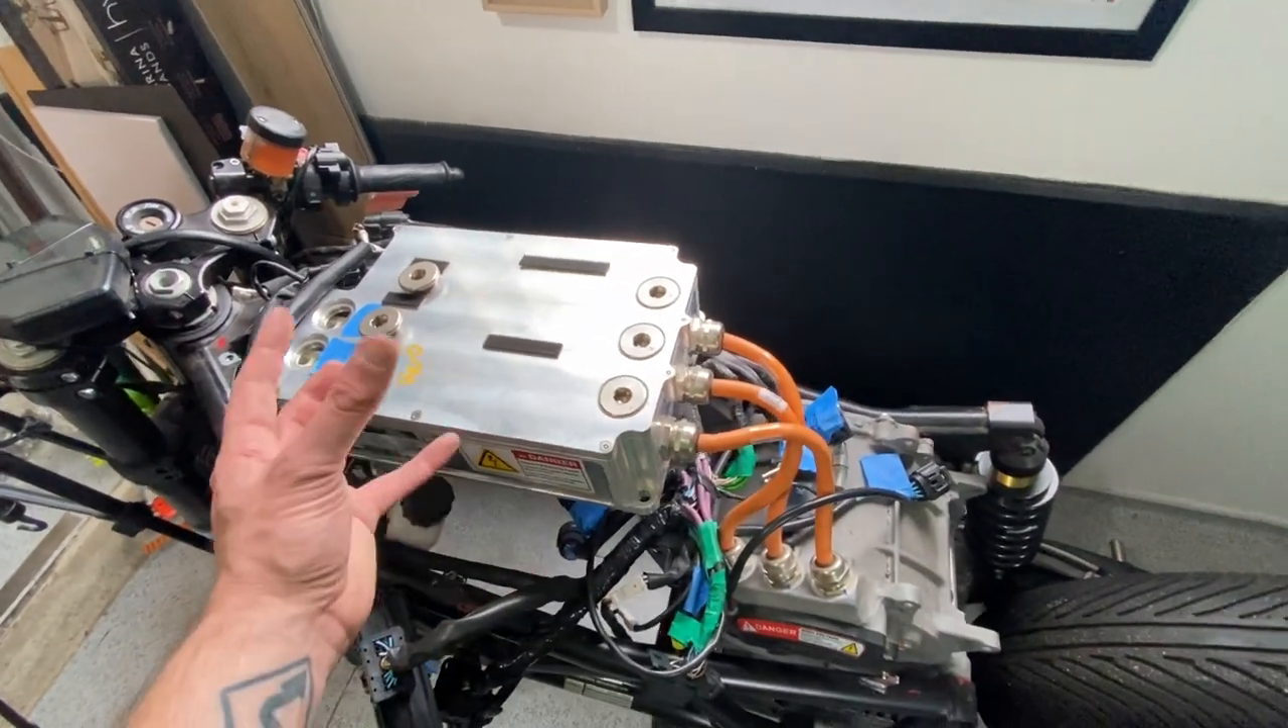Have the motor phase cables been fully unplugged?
No.